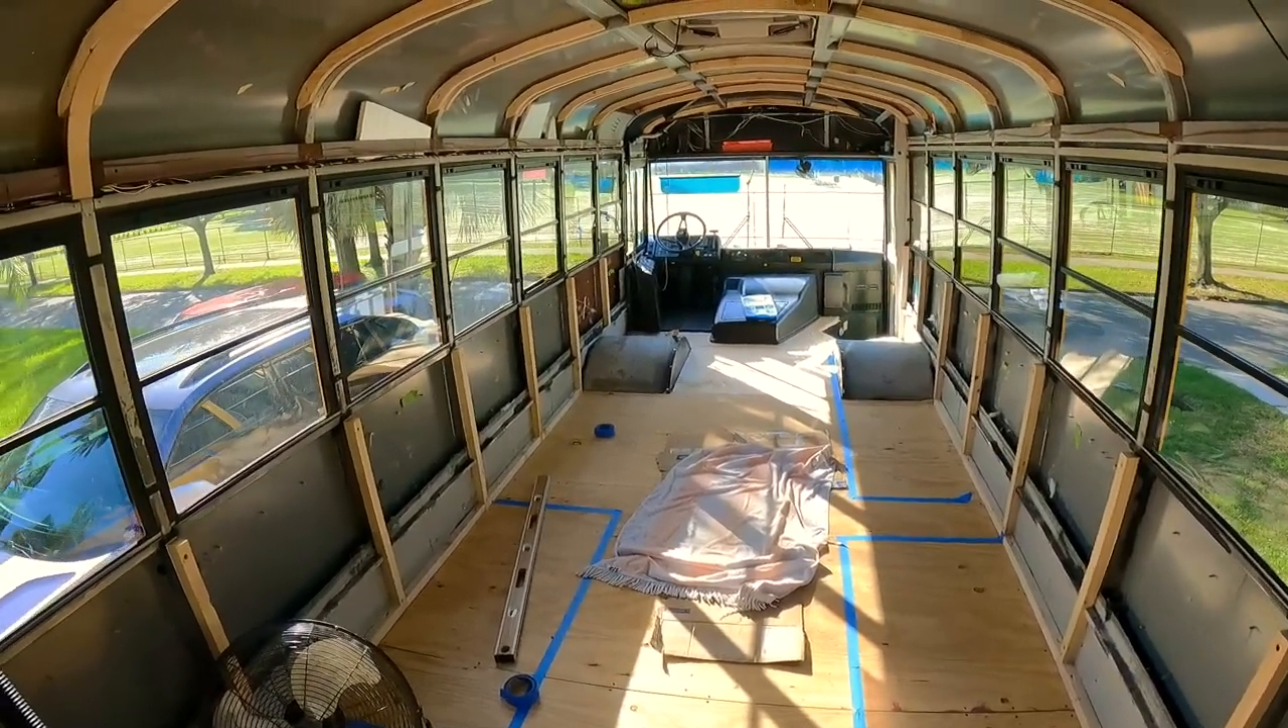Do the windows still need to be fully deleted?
Yes.